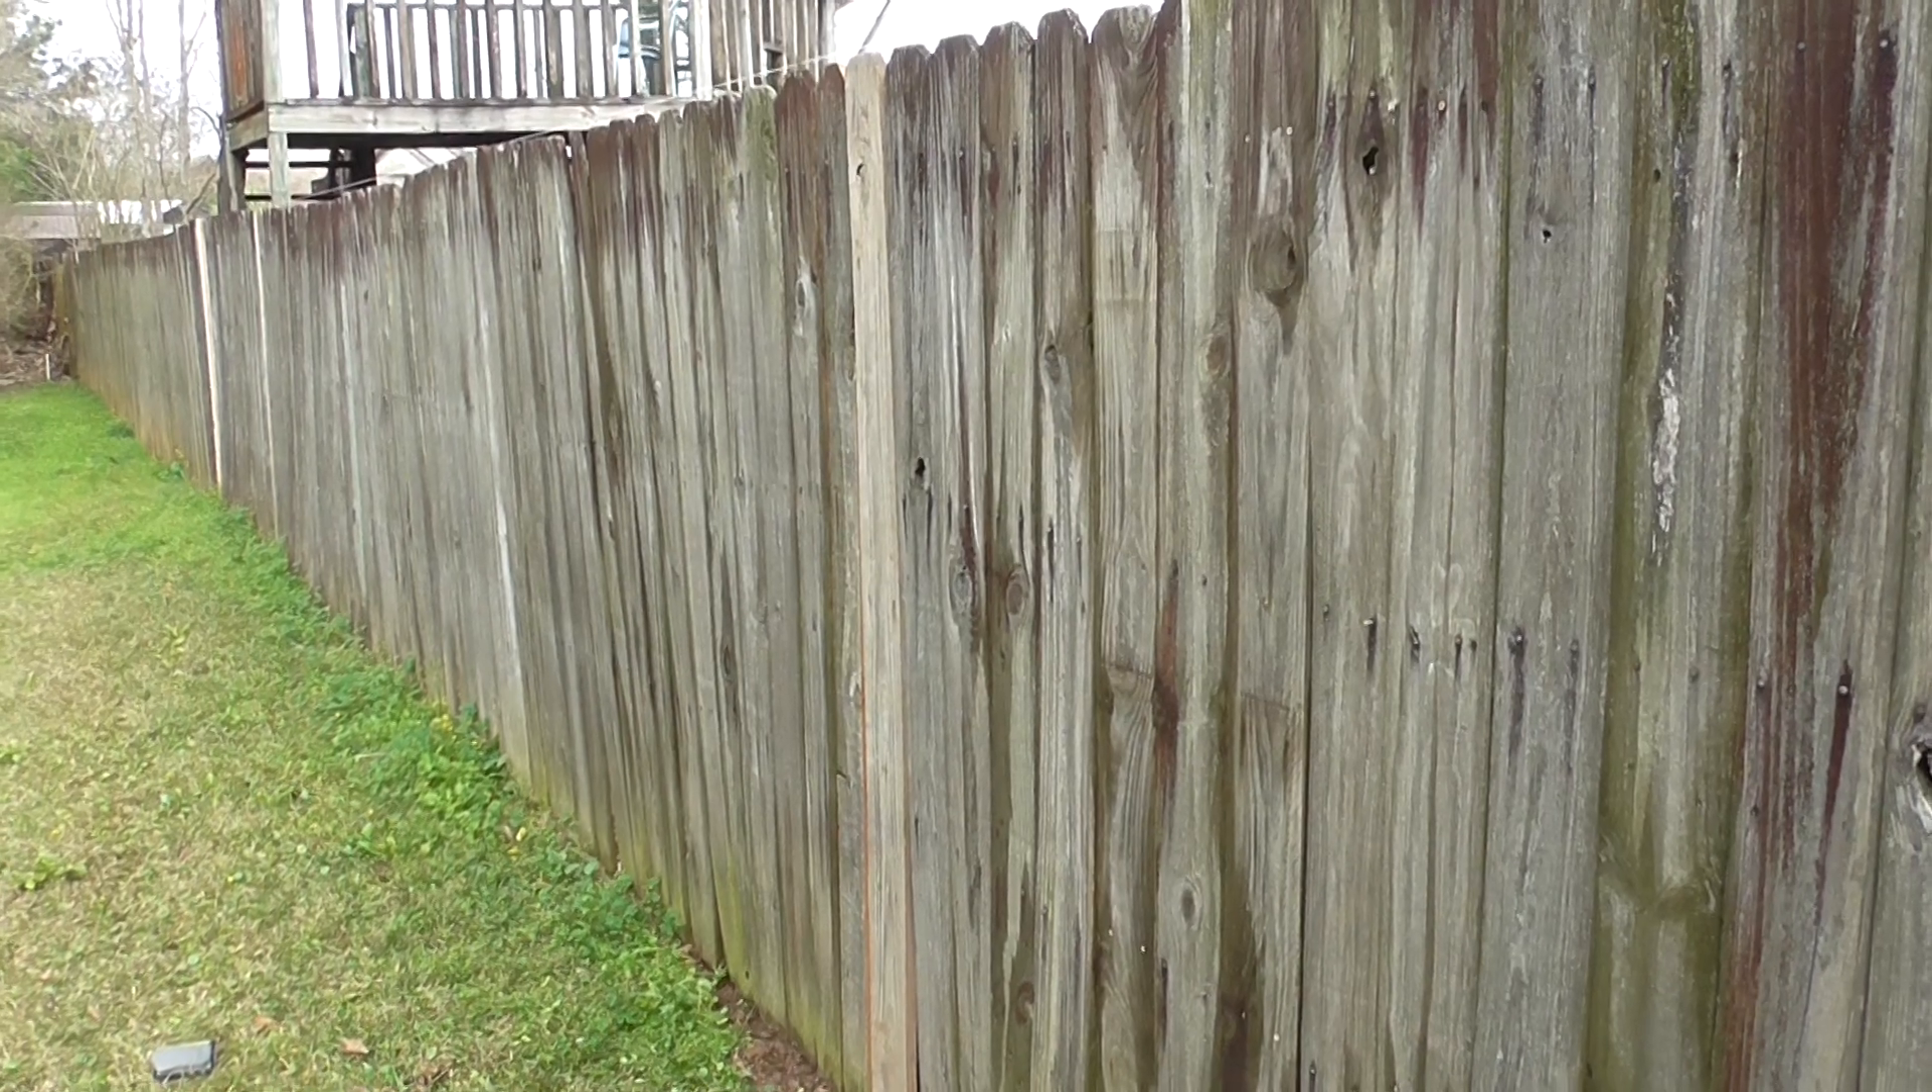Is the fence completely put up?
Yes.